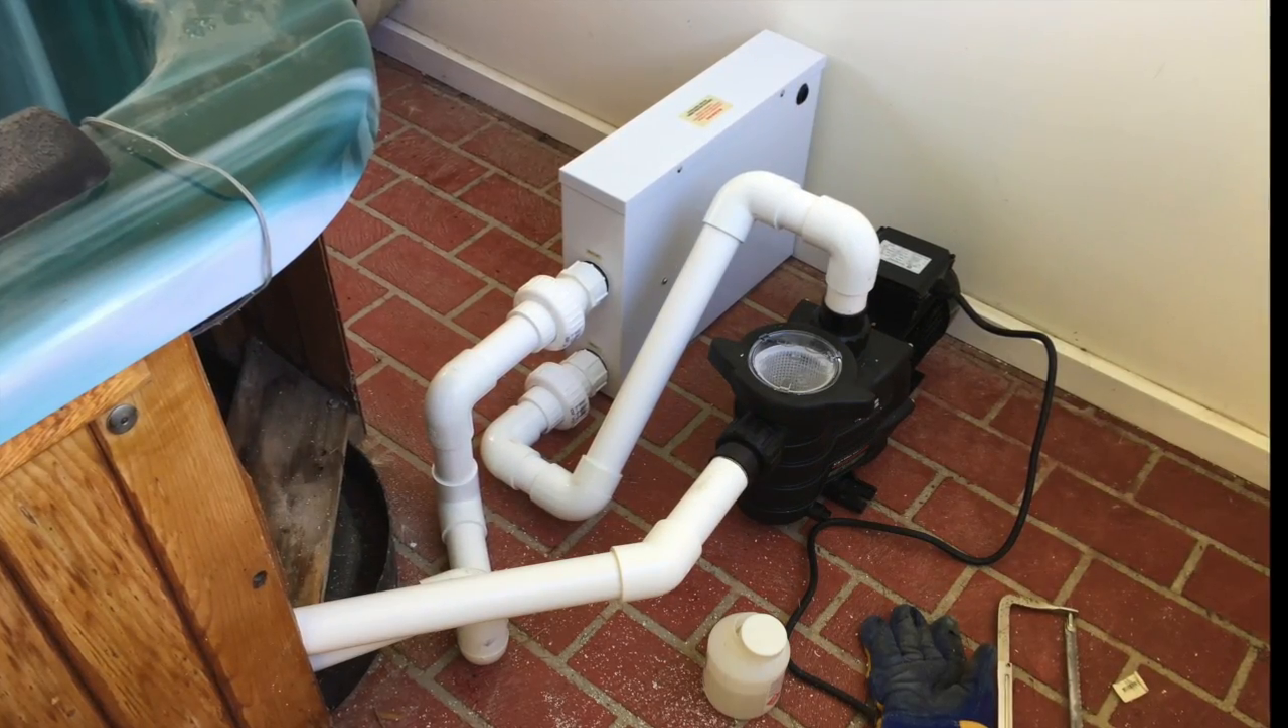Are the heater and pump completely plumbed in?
Yes.